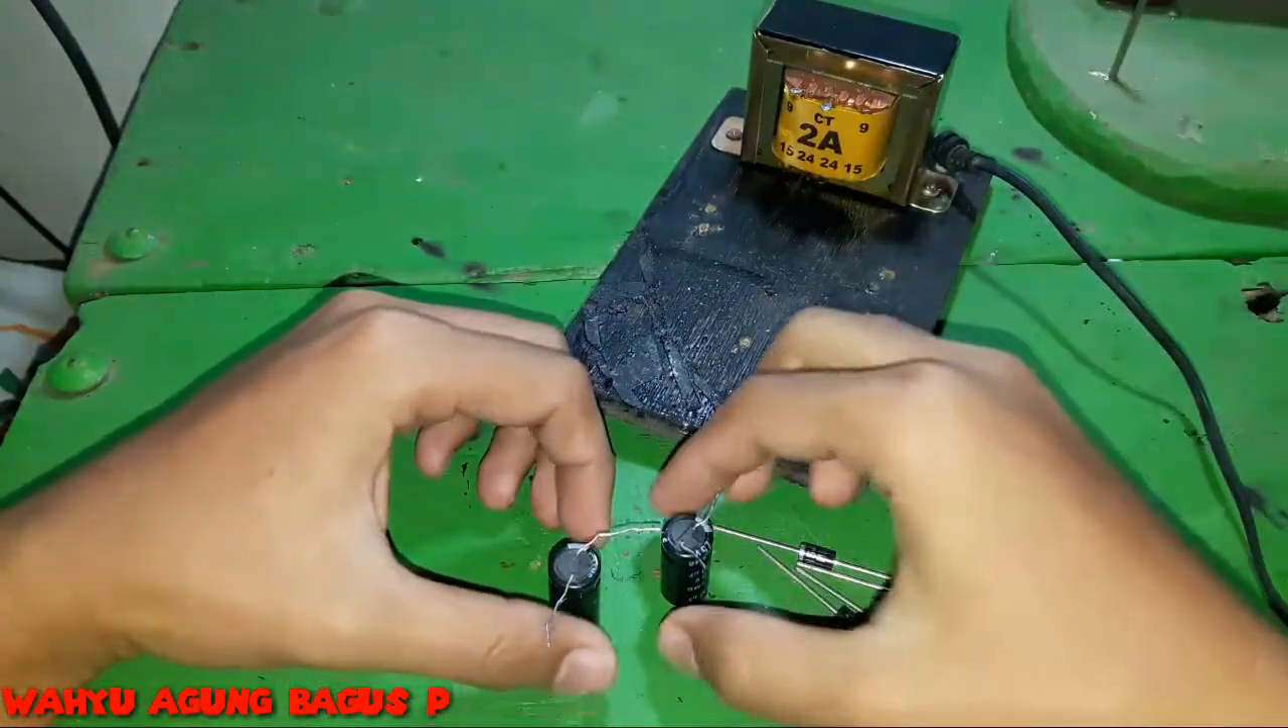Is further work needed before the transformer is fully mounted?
No.